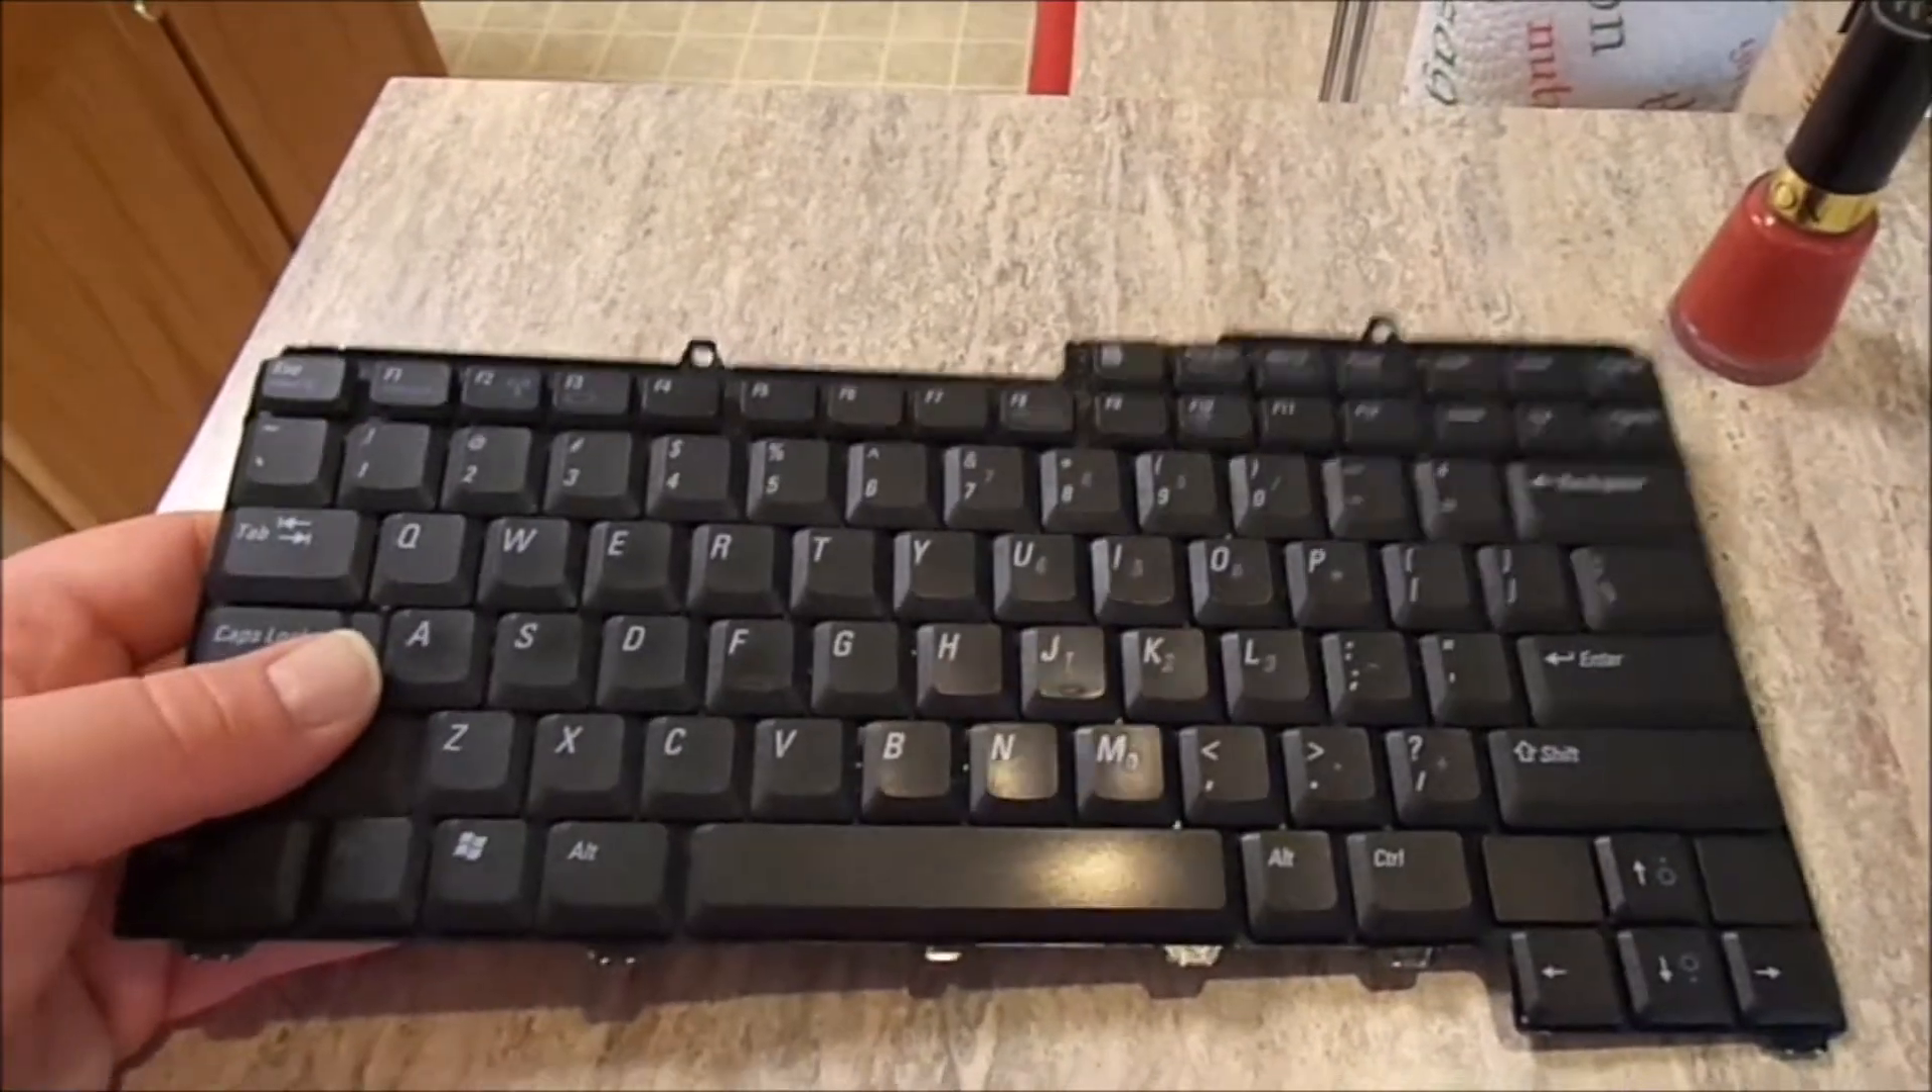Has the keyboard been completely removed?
Yes.